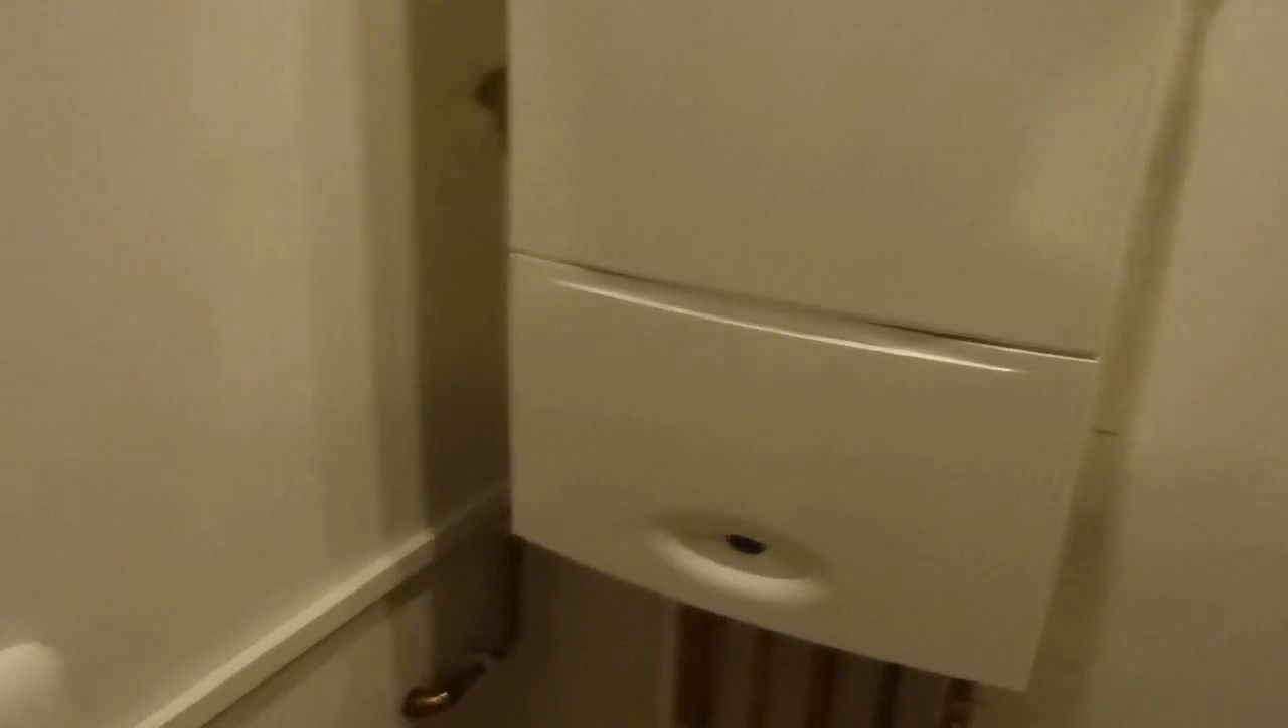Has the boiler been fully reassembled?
Yes.